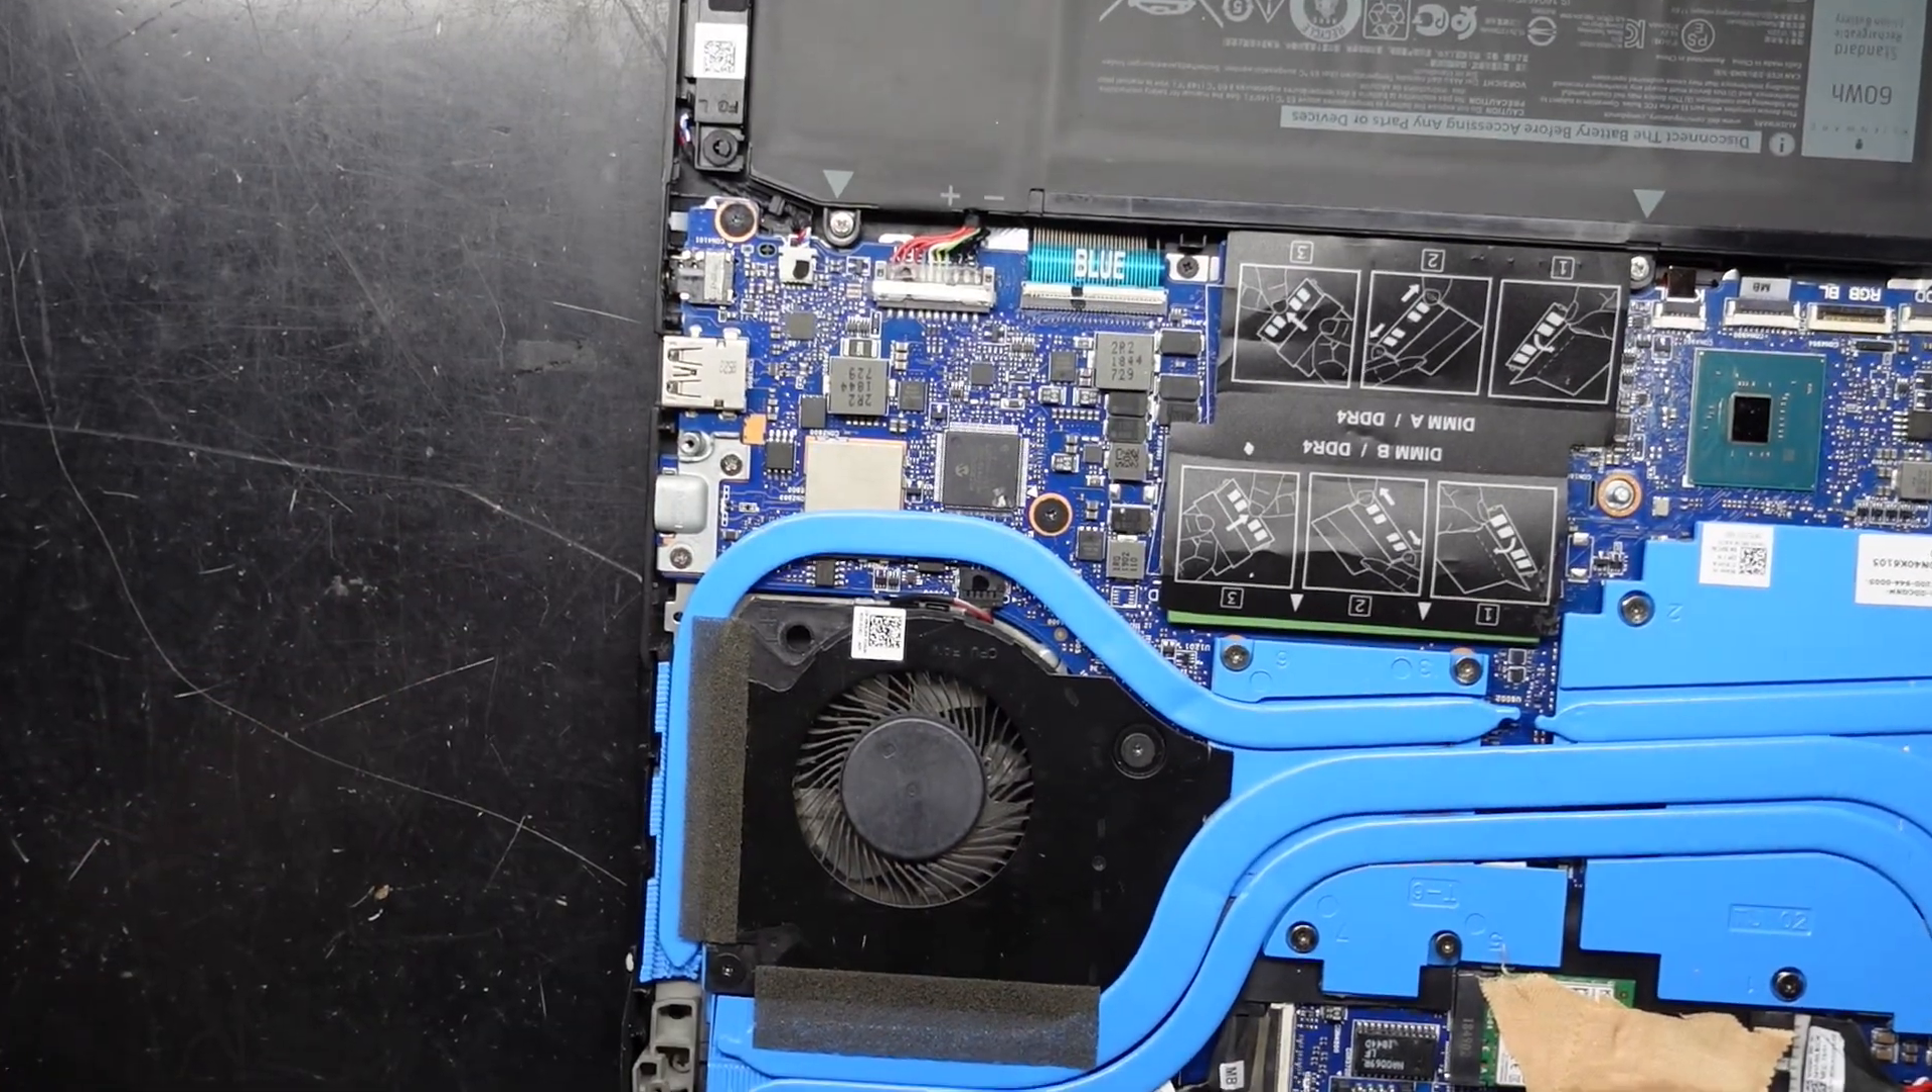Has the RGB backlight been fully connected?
No.